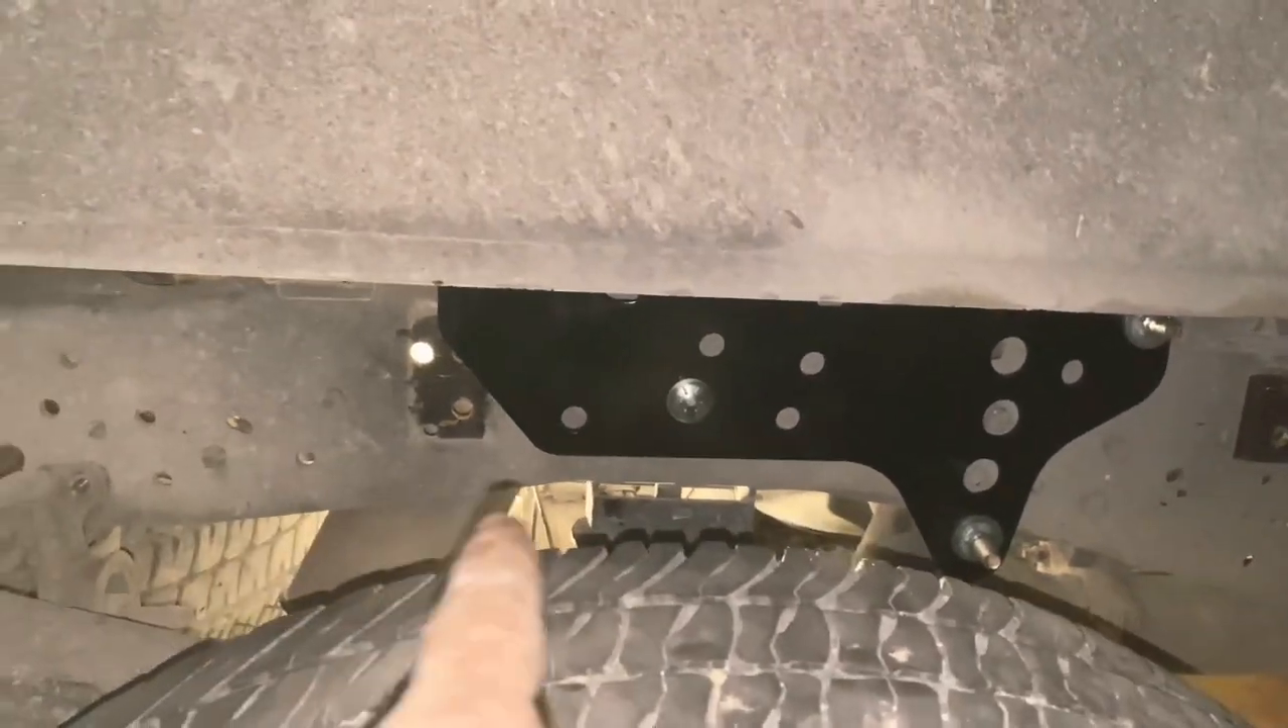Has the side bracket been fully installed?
Yes.